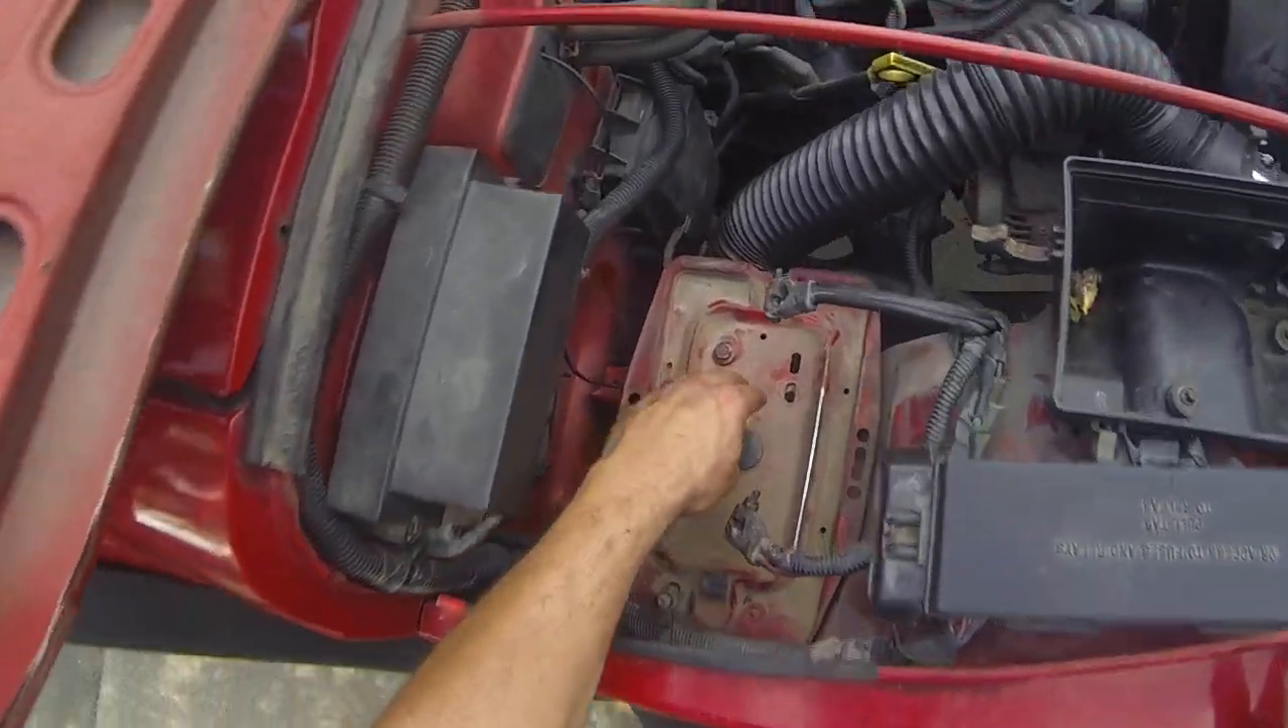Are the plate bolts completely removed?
No.